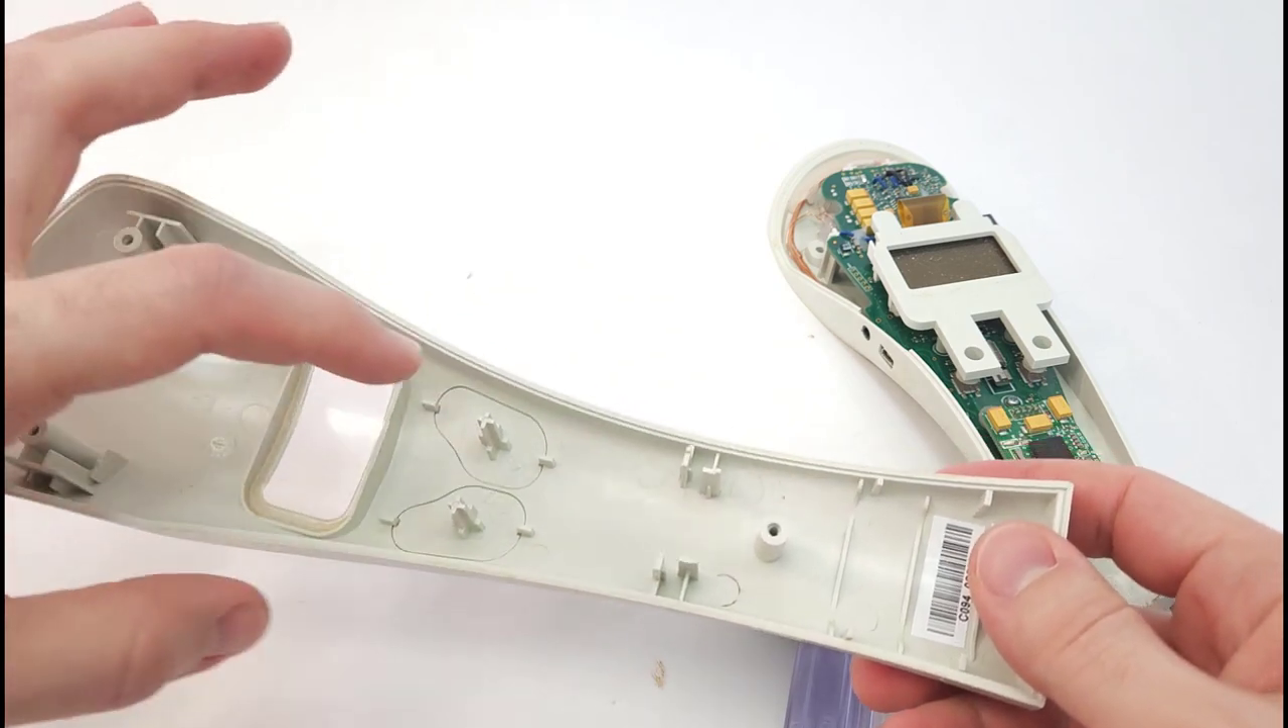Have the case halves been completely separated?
Yes.